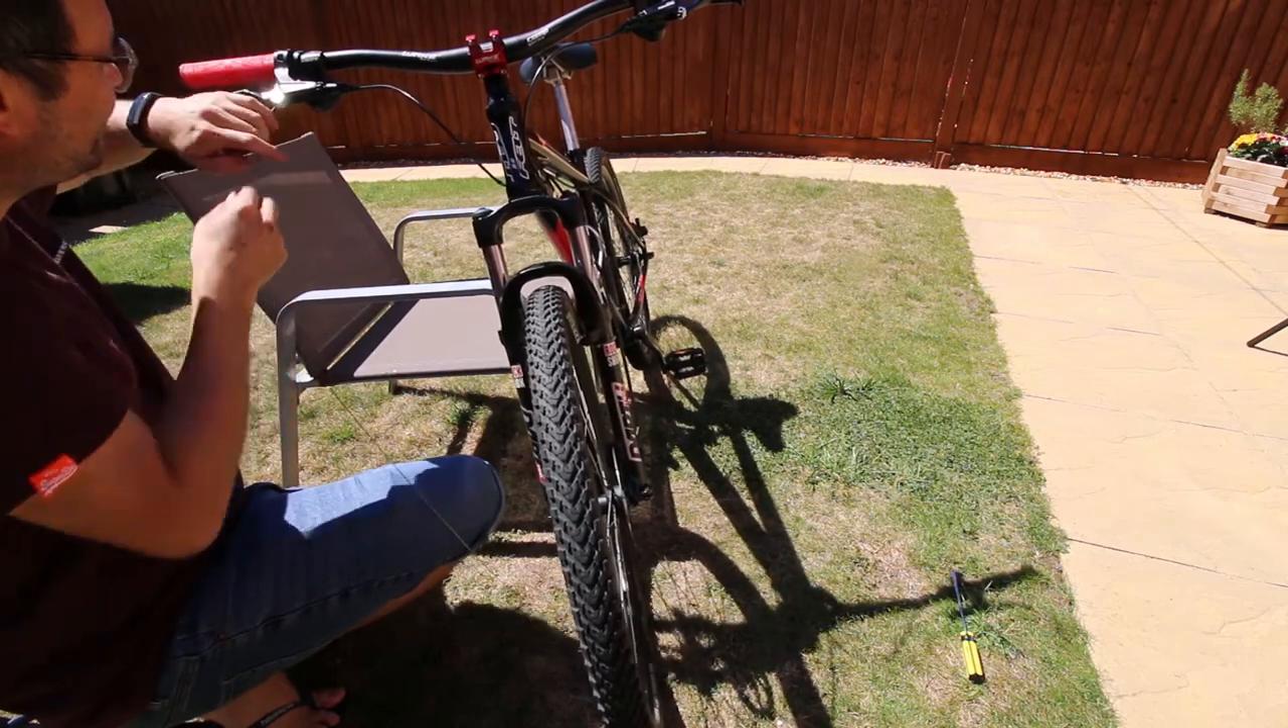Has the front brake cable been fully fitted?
No.